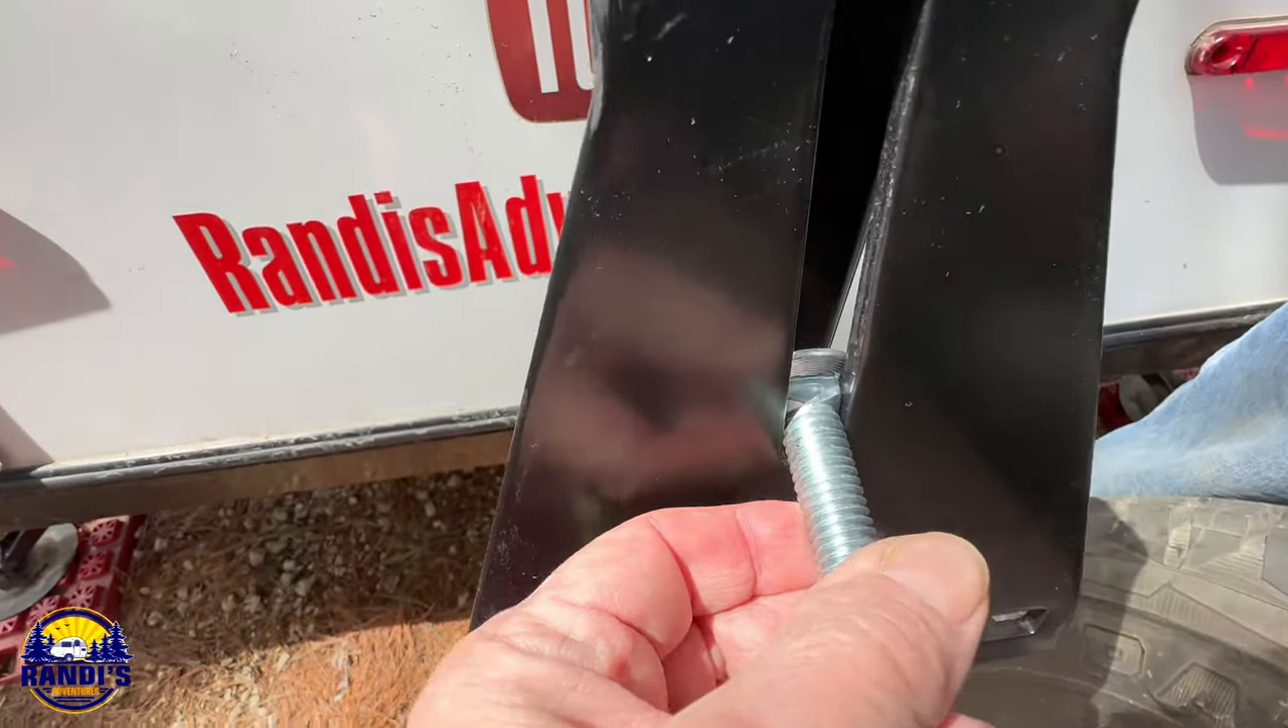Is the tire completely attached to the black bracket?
No.